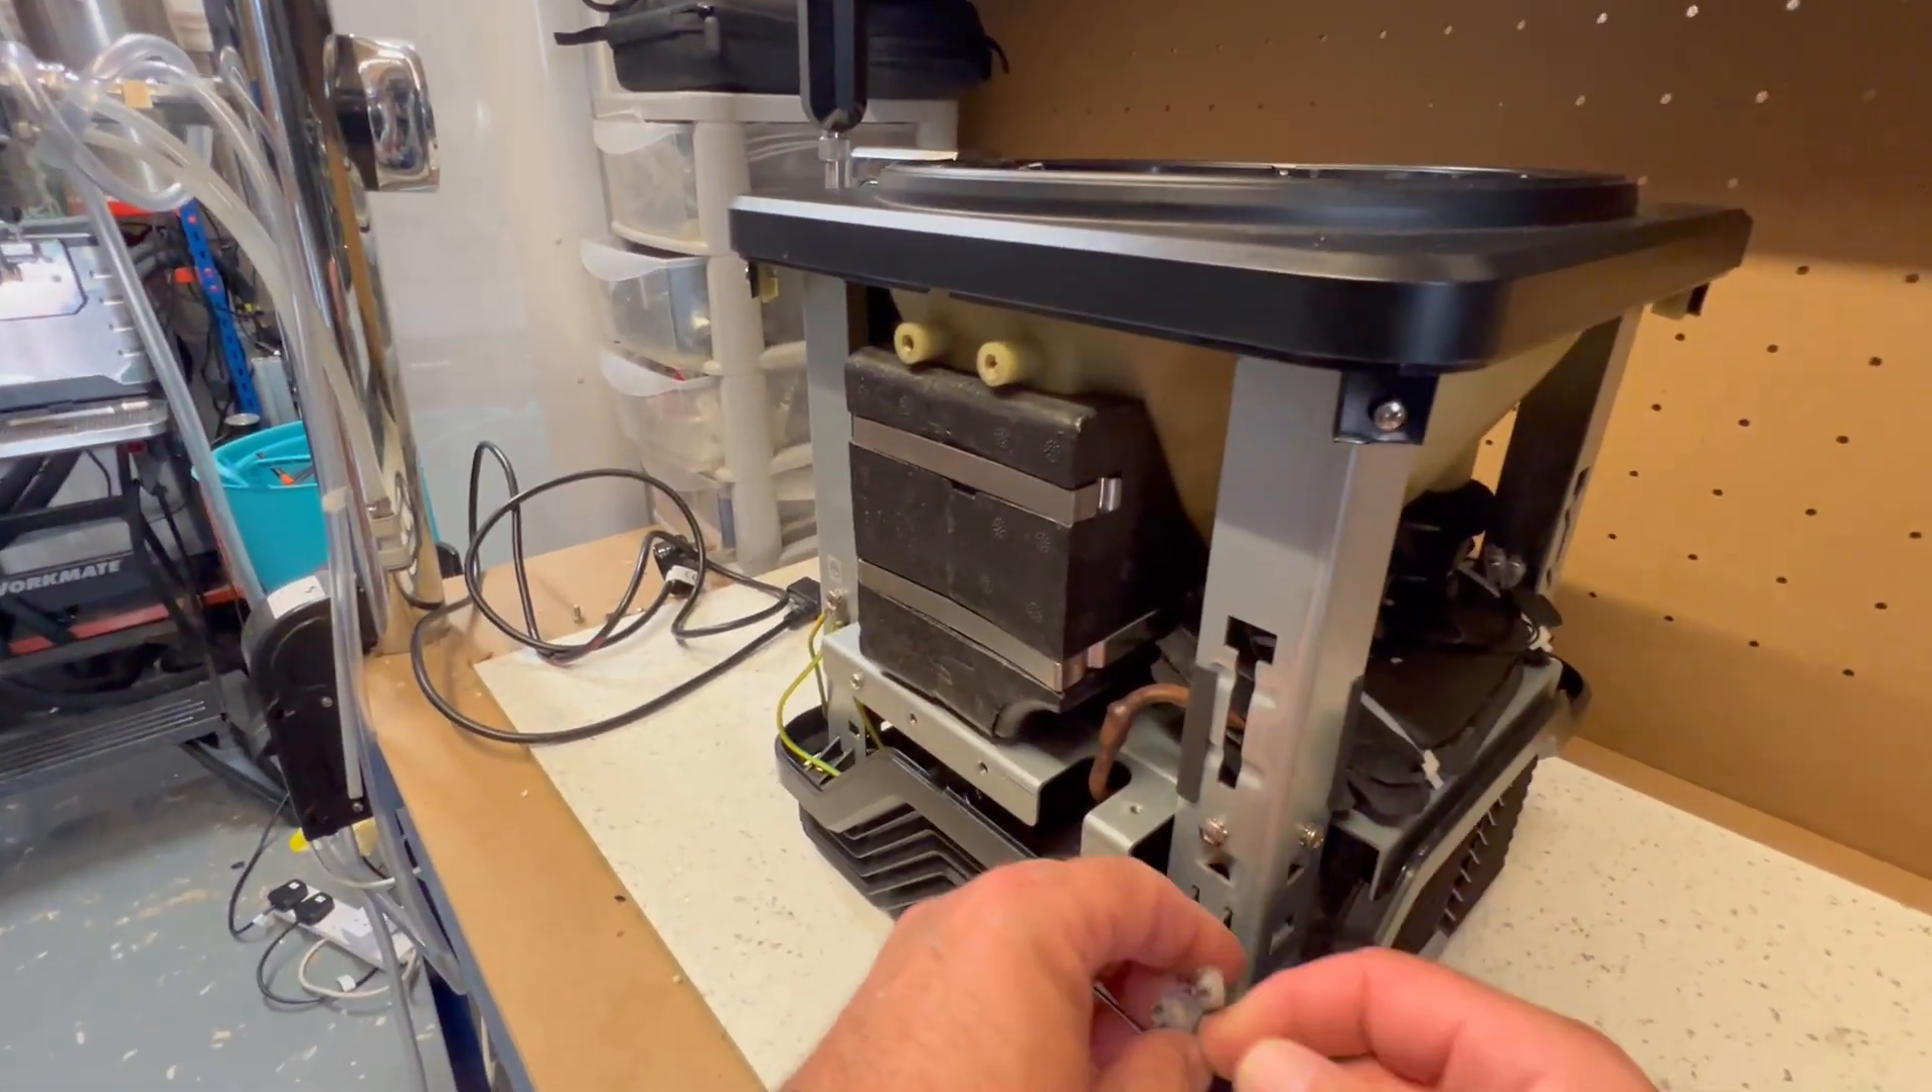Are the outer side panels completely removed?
Yes.